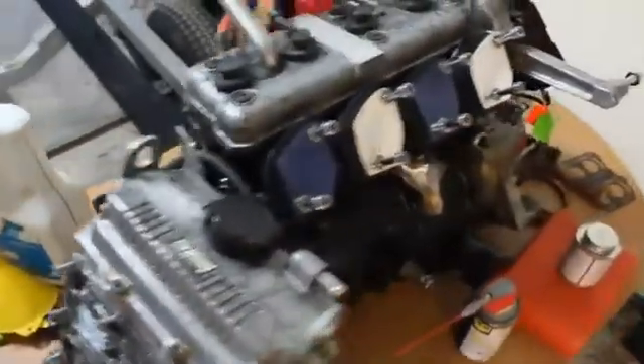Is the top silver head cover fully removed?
No.